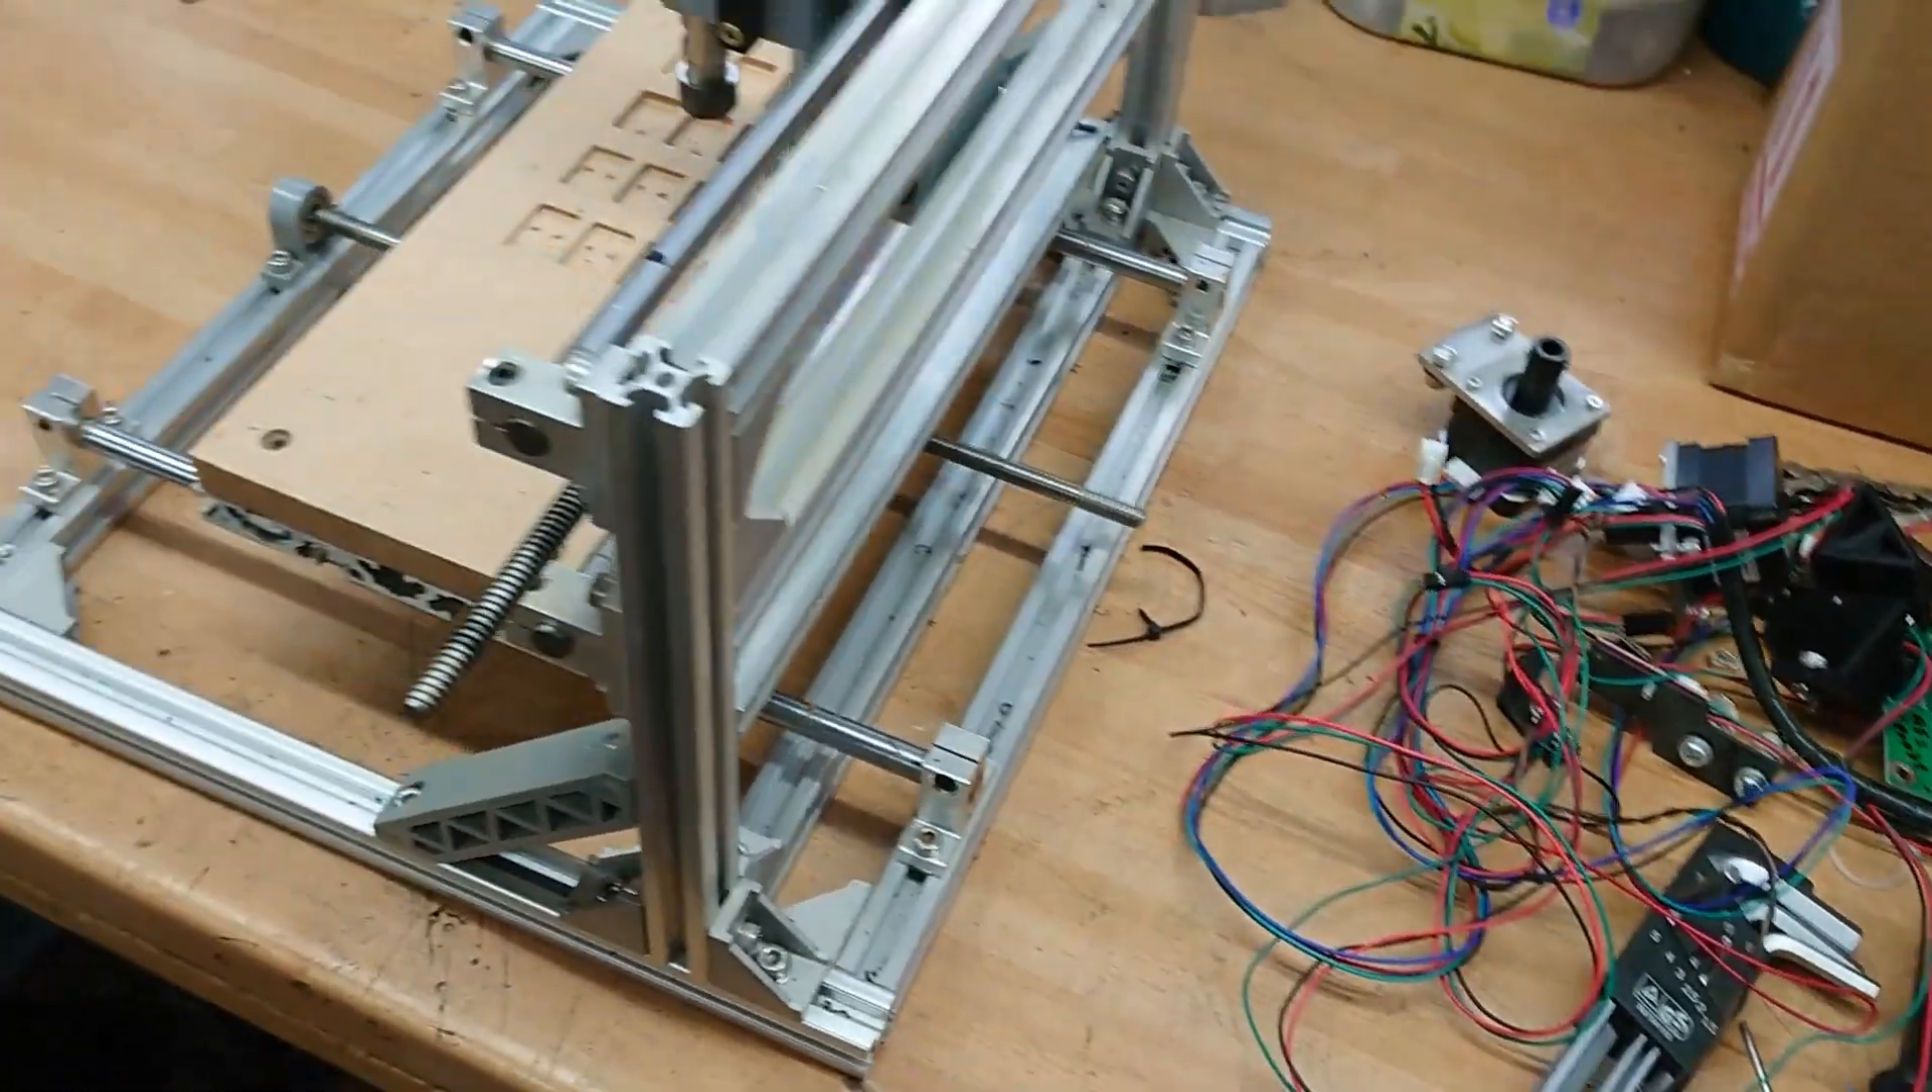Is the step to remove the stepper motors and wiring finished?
Yes.